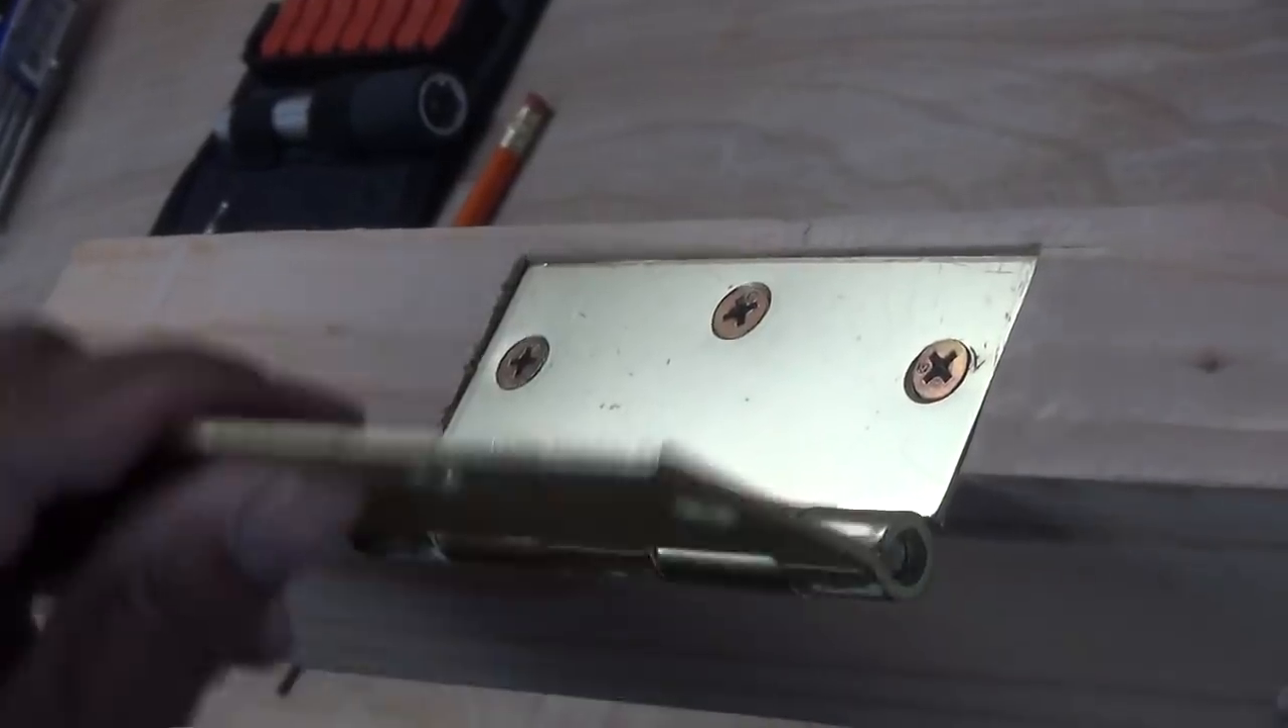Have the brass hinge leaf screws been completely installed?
Yes.